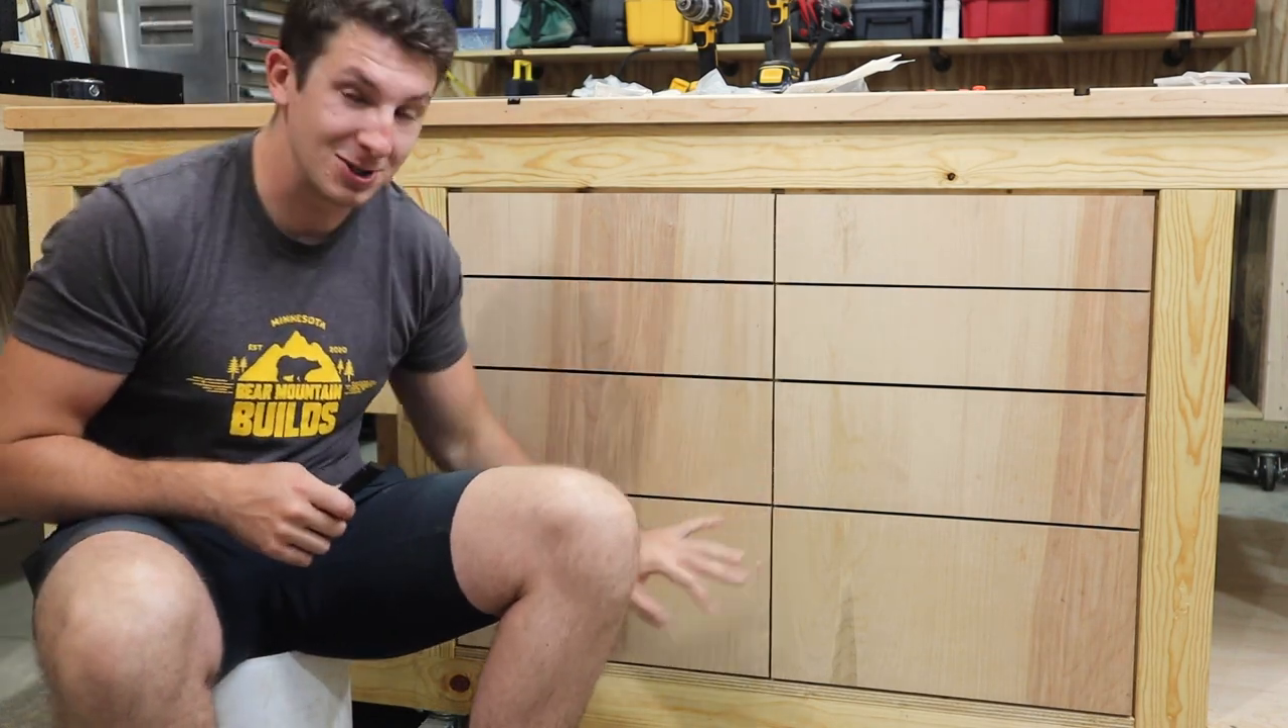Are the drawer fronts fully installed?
Yes.